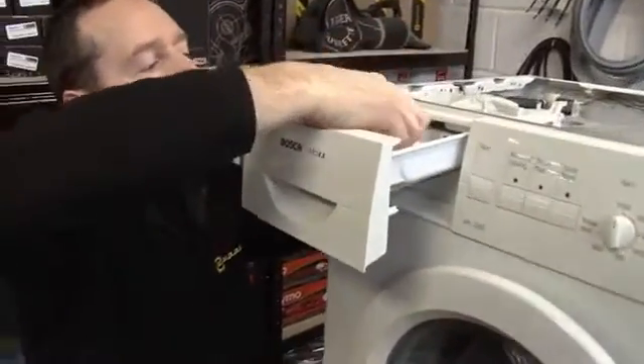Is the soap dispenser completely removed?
No.